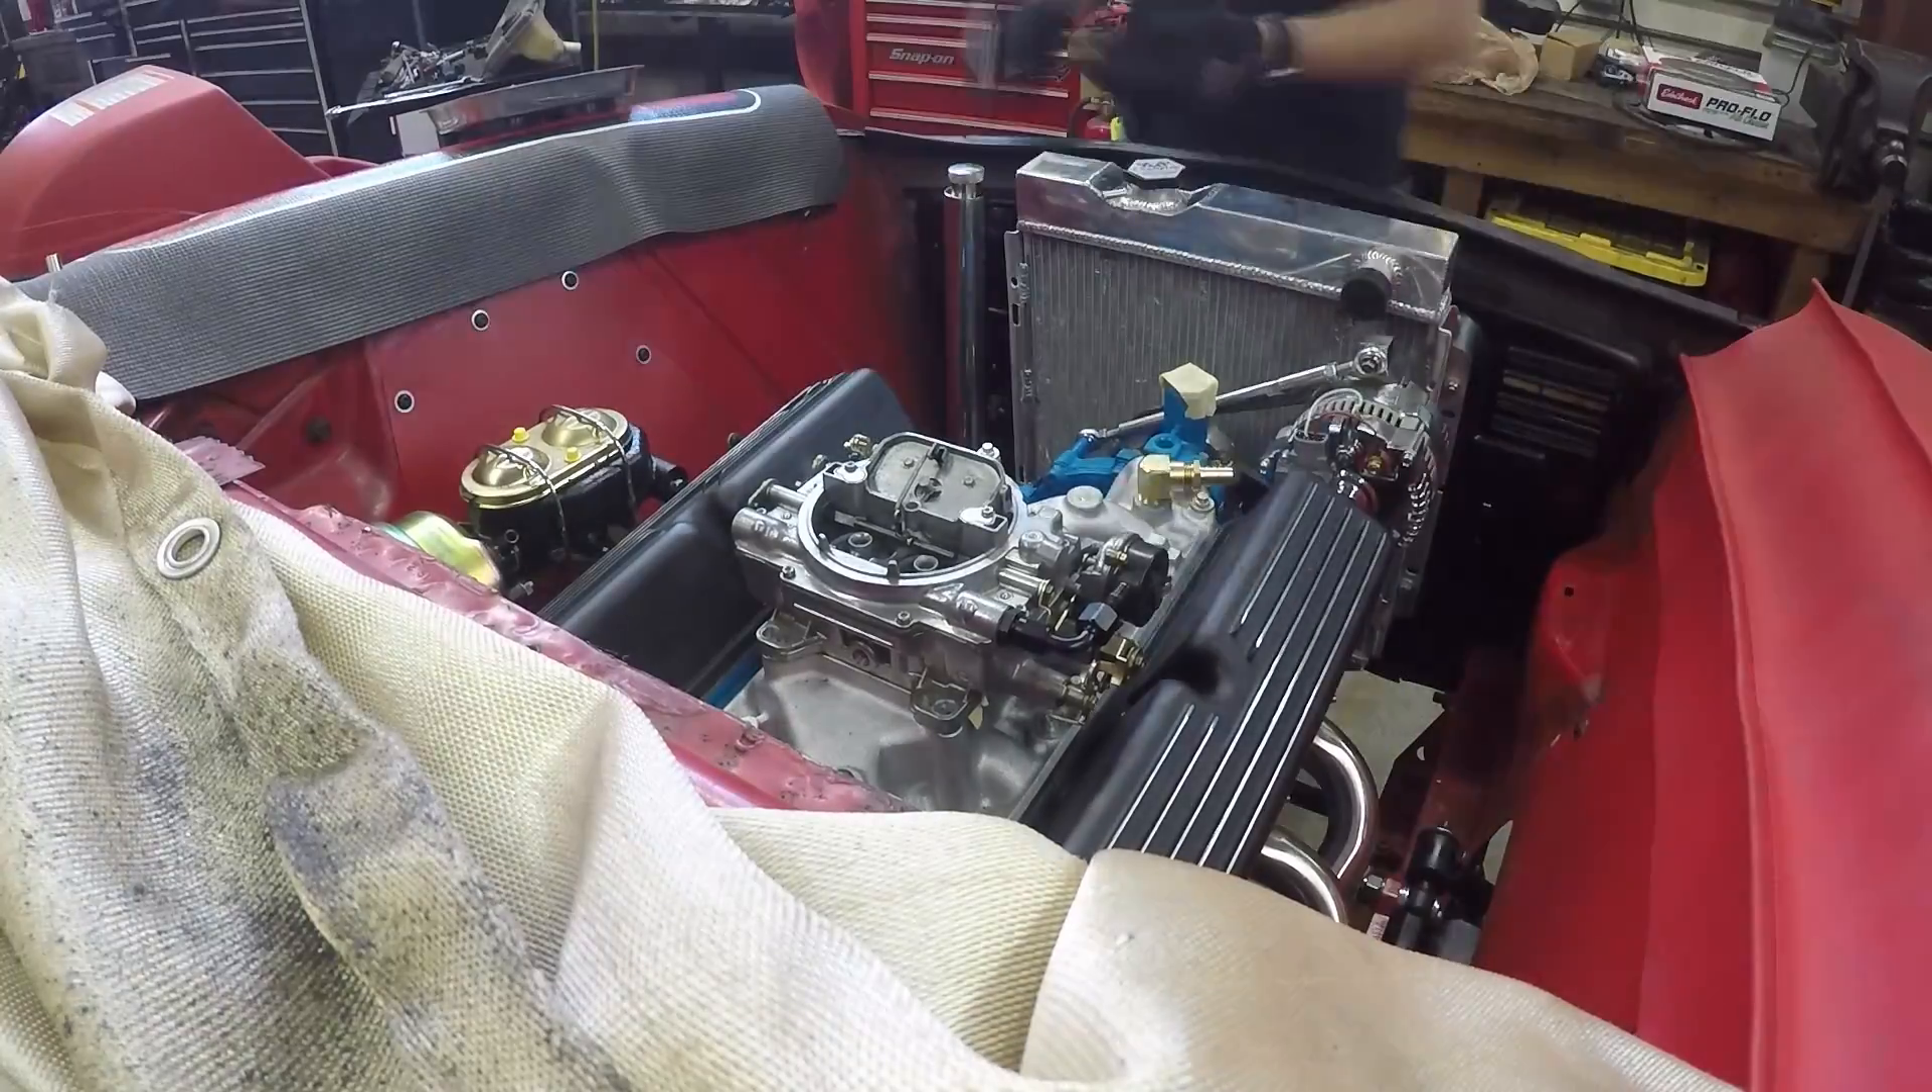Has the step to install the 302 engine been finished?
Yes.